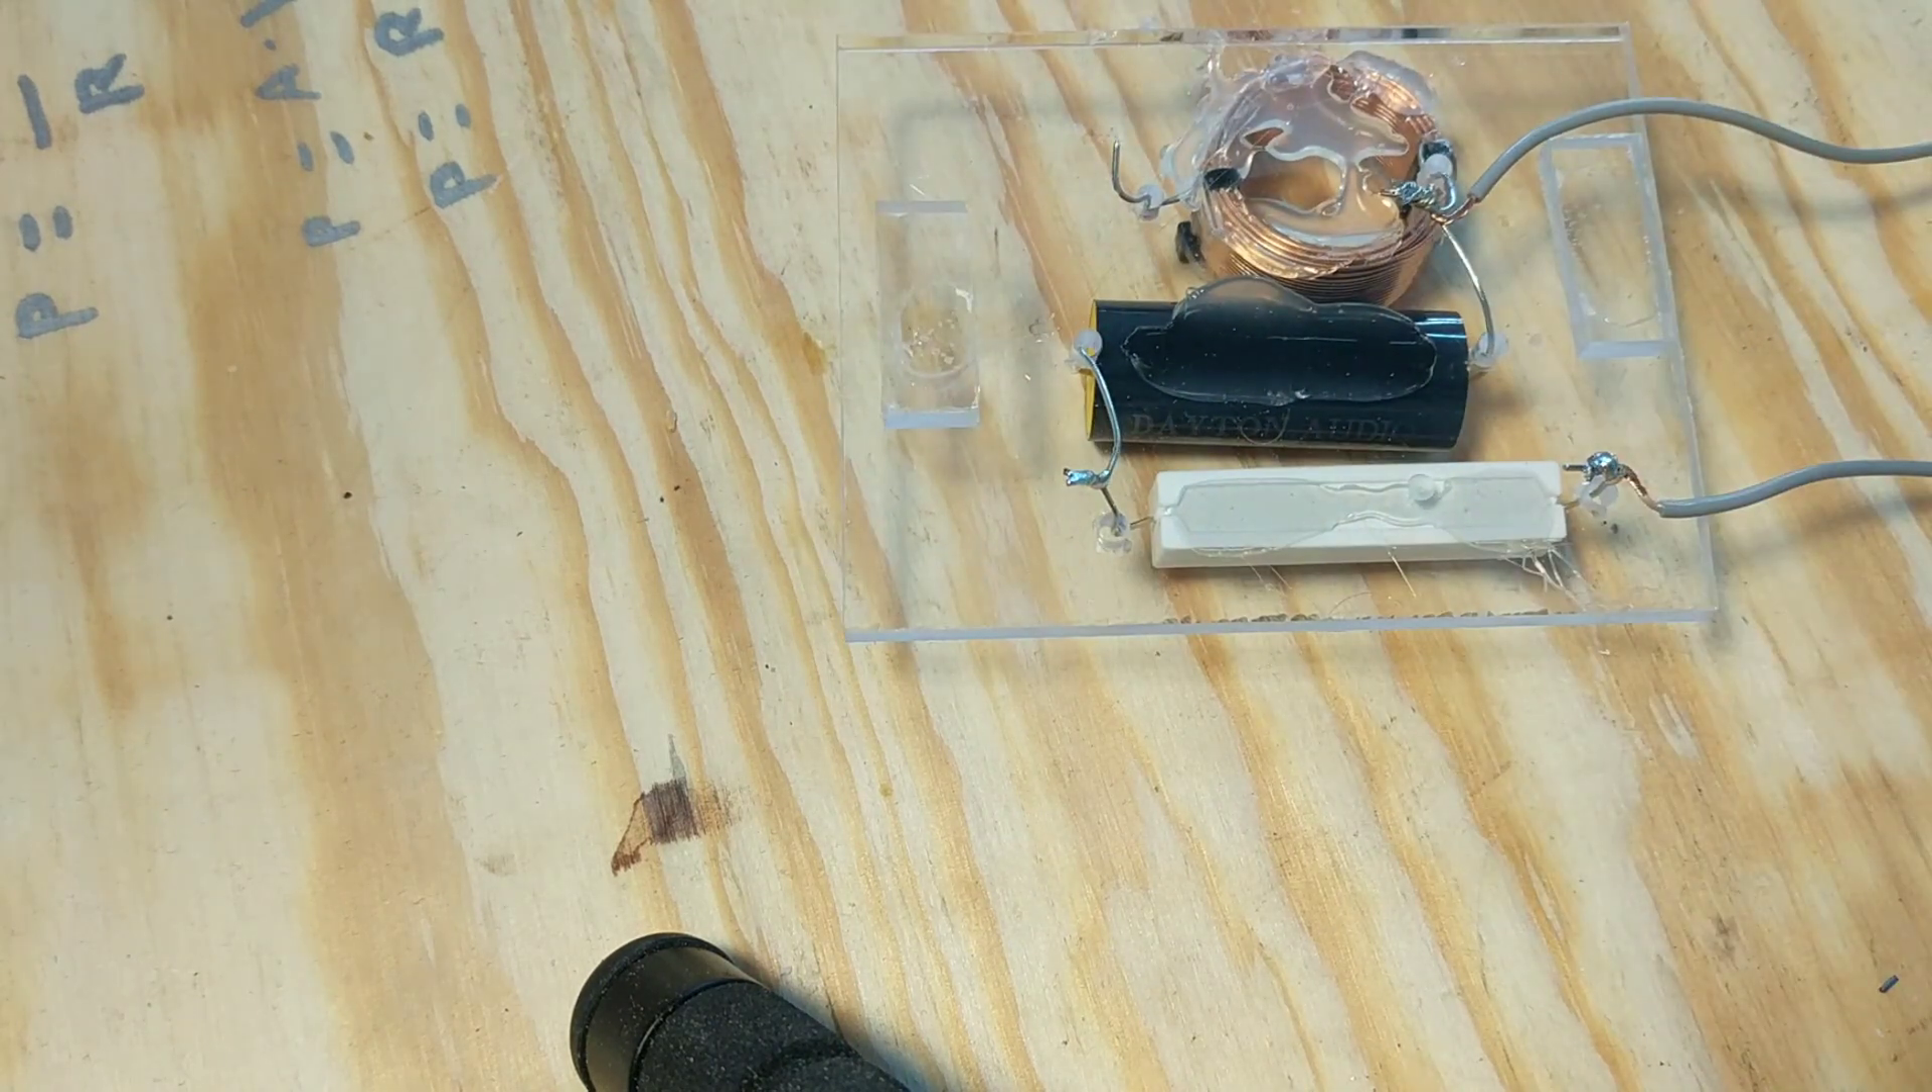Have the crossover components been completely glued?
Yes.